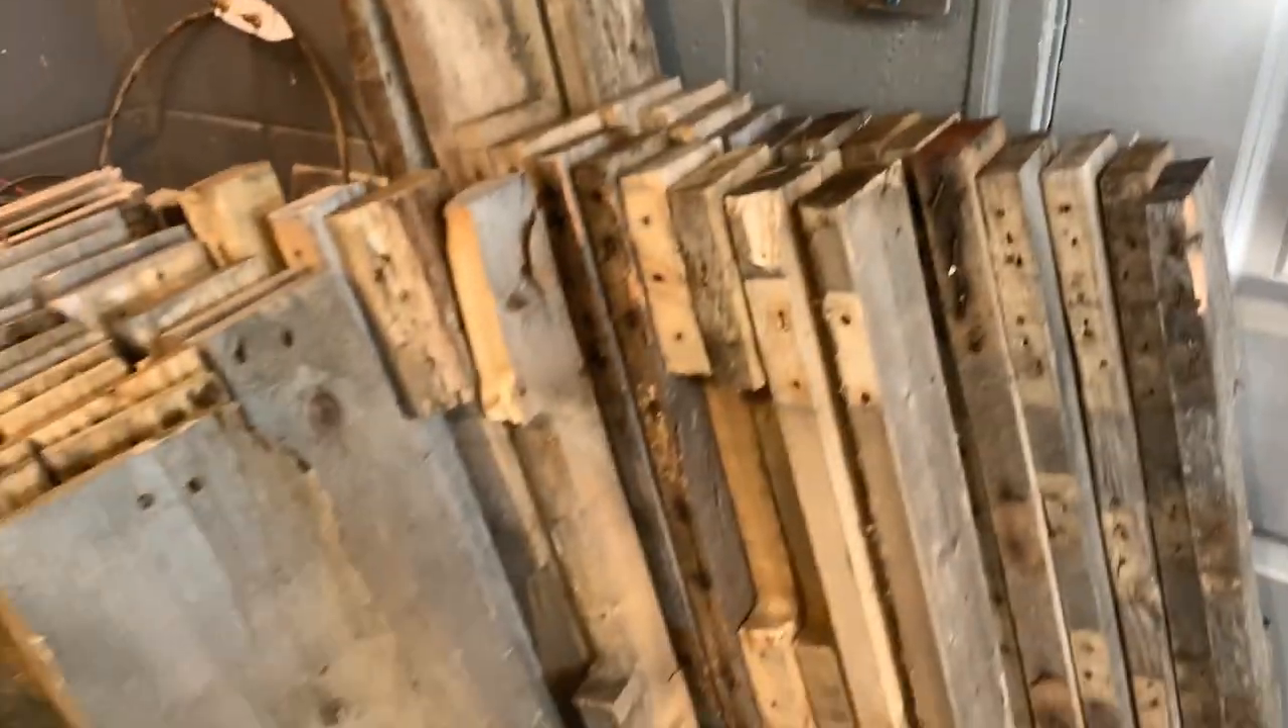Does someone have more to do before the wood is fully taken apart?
No.